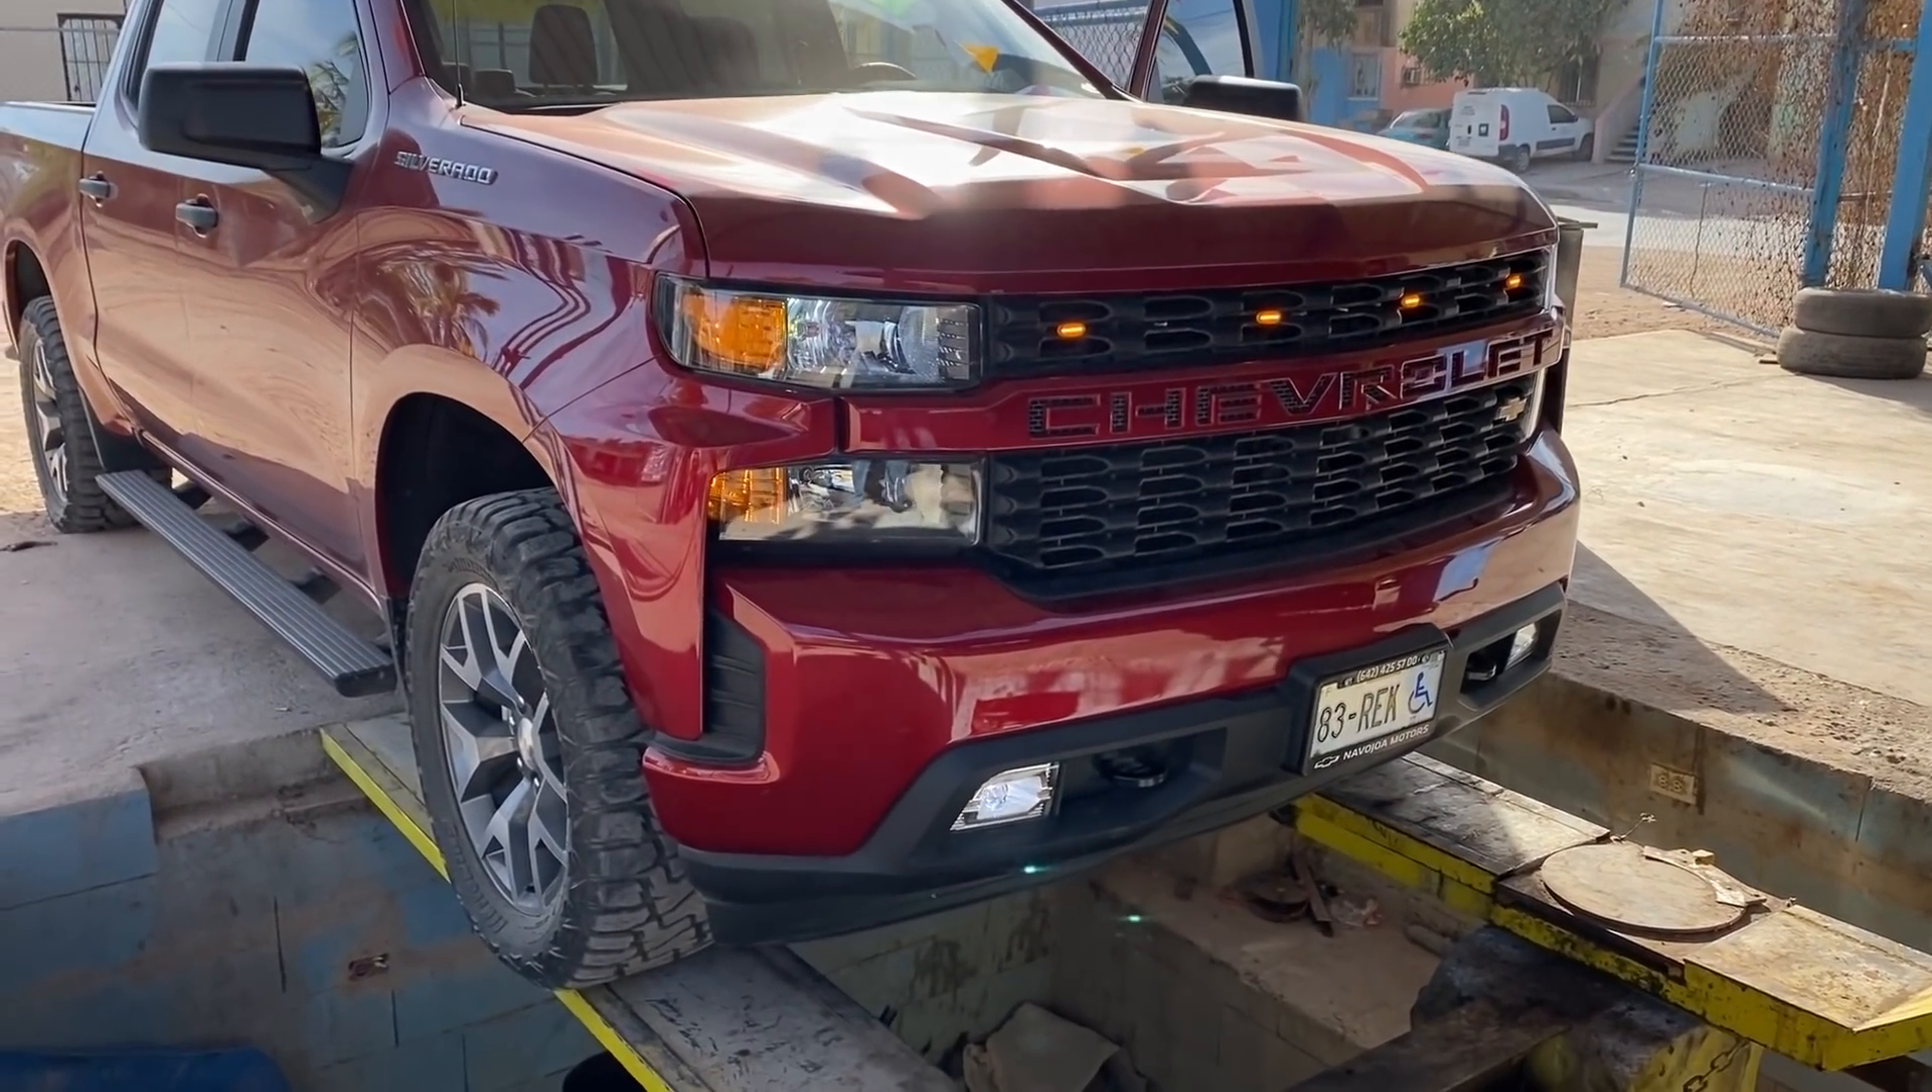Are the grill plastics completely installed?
Yes.